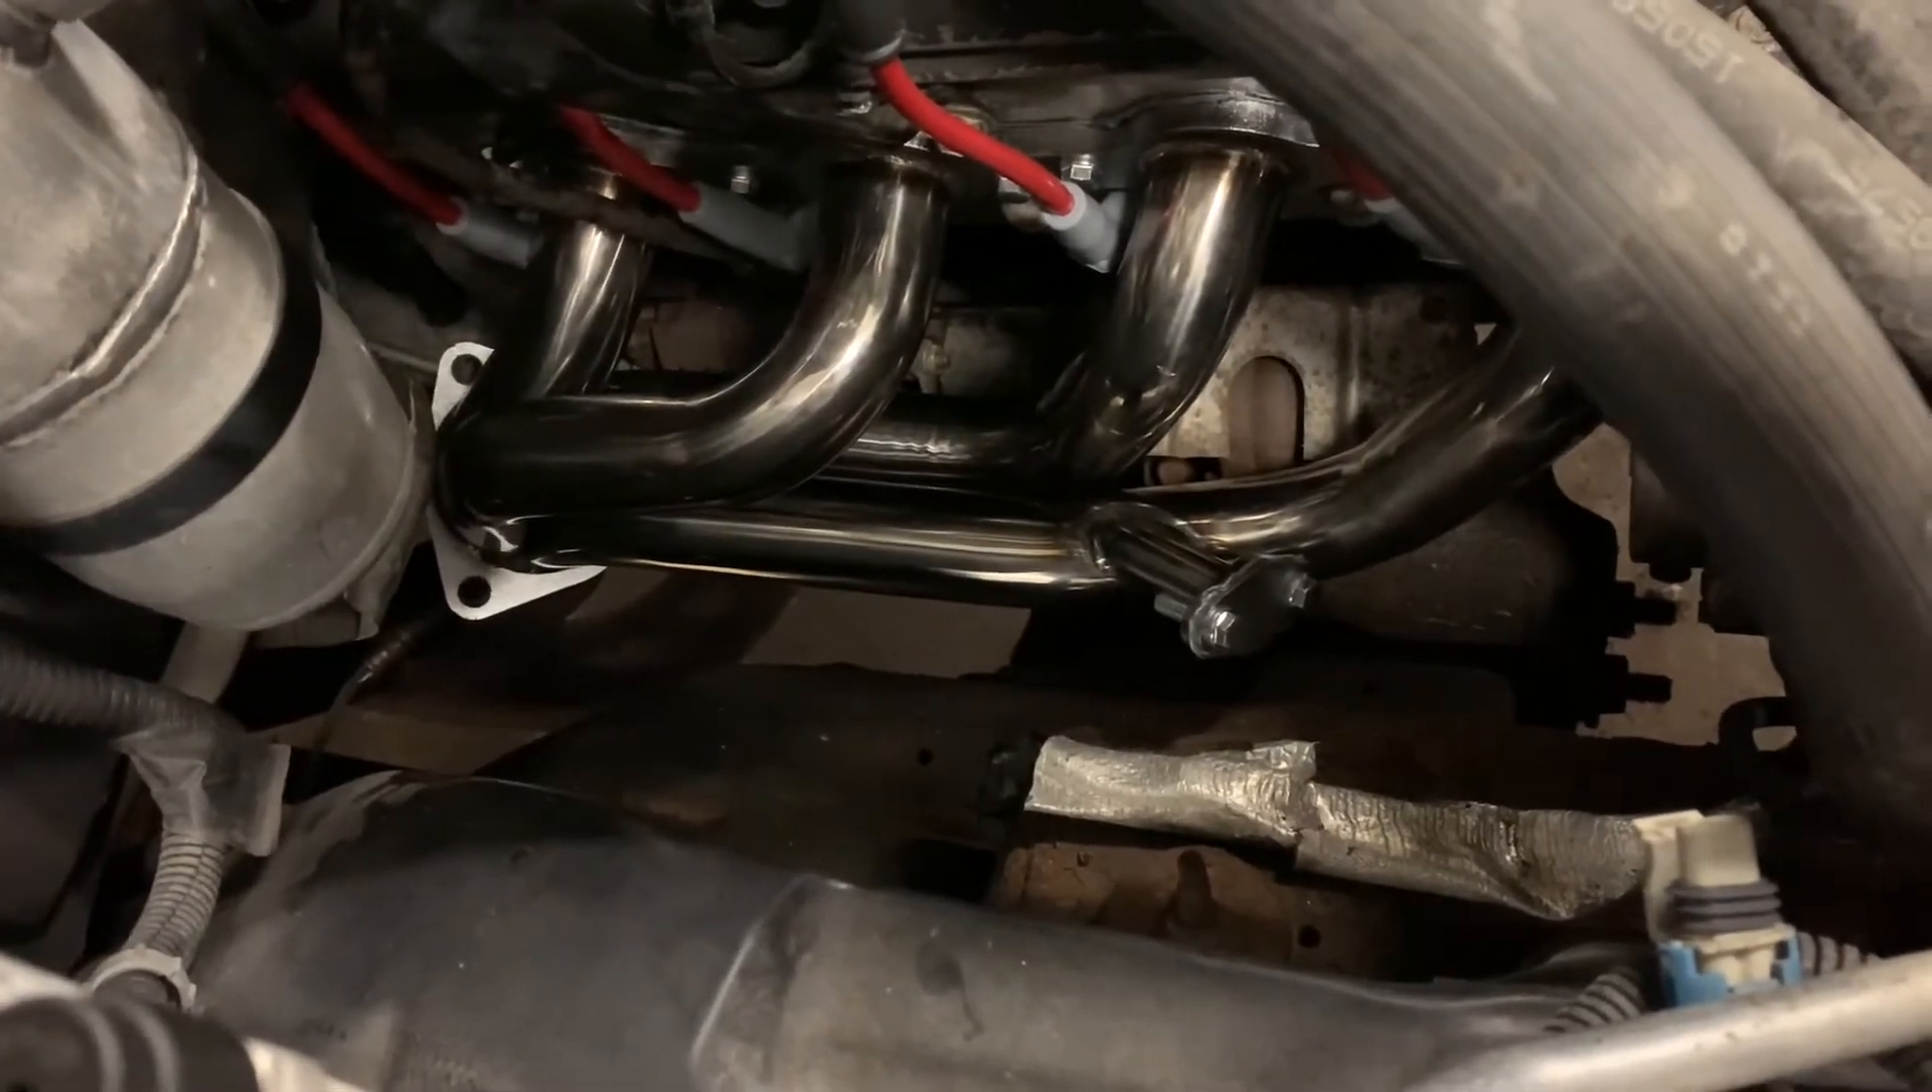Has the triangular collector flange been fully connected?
No.